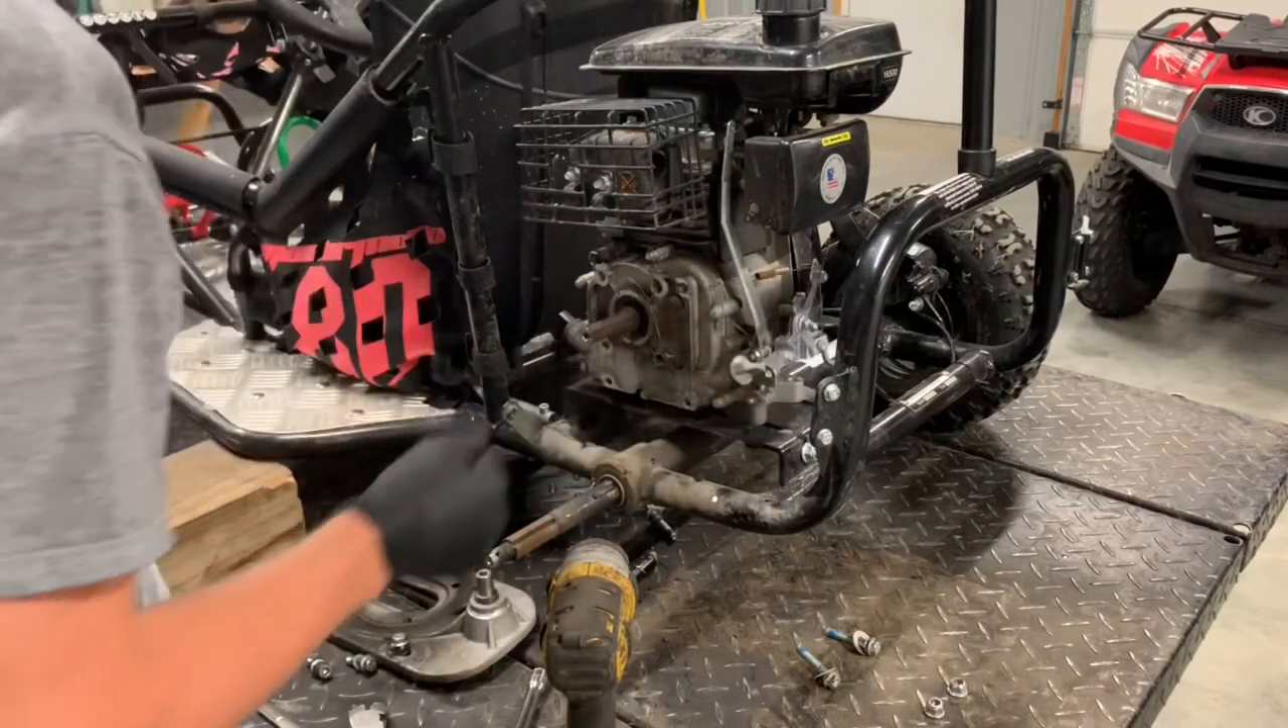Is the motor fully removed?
No.